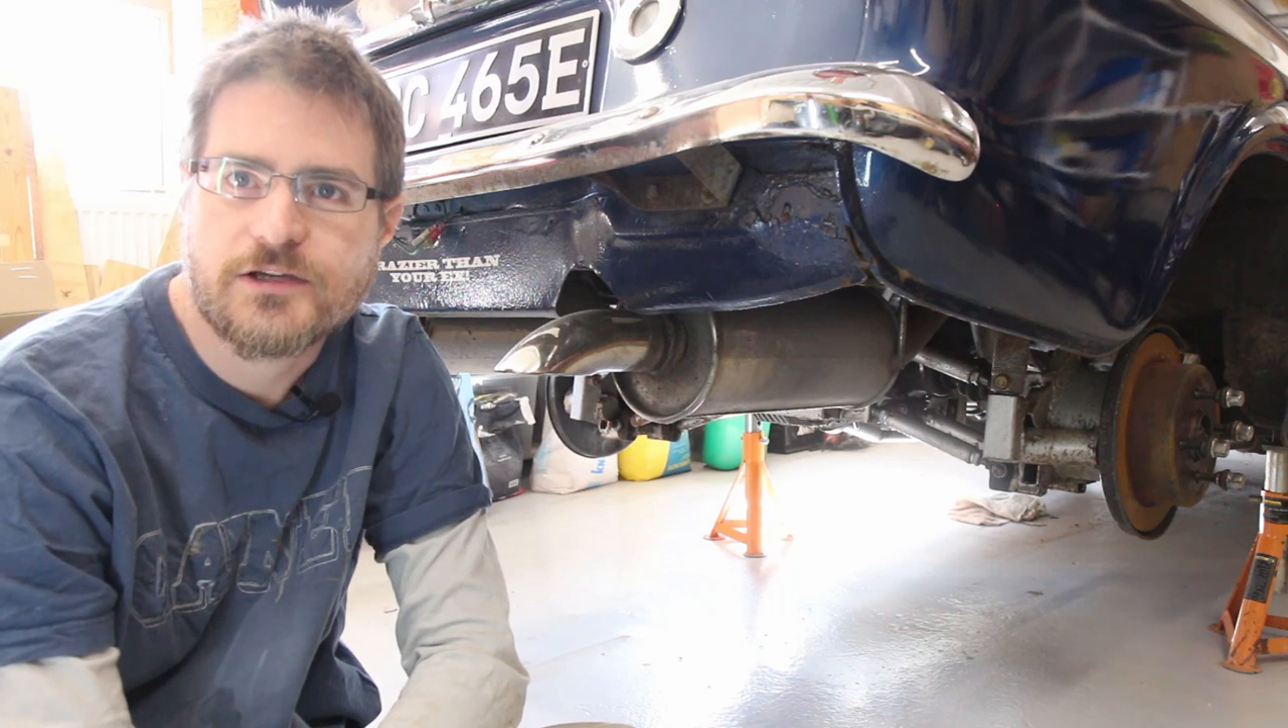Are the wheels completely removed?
Yes.